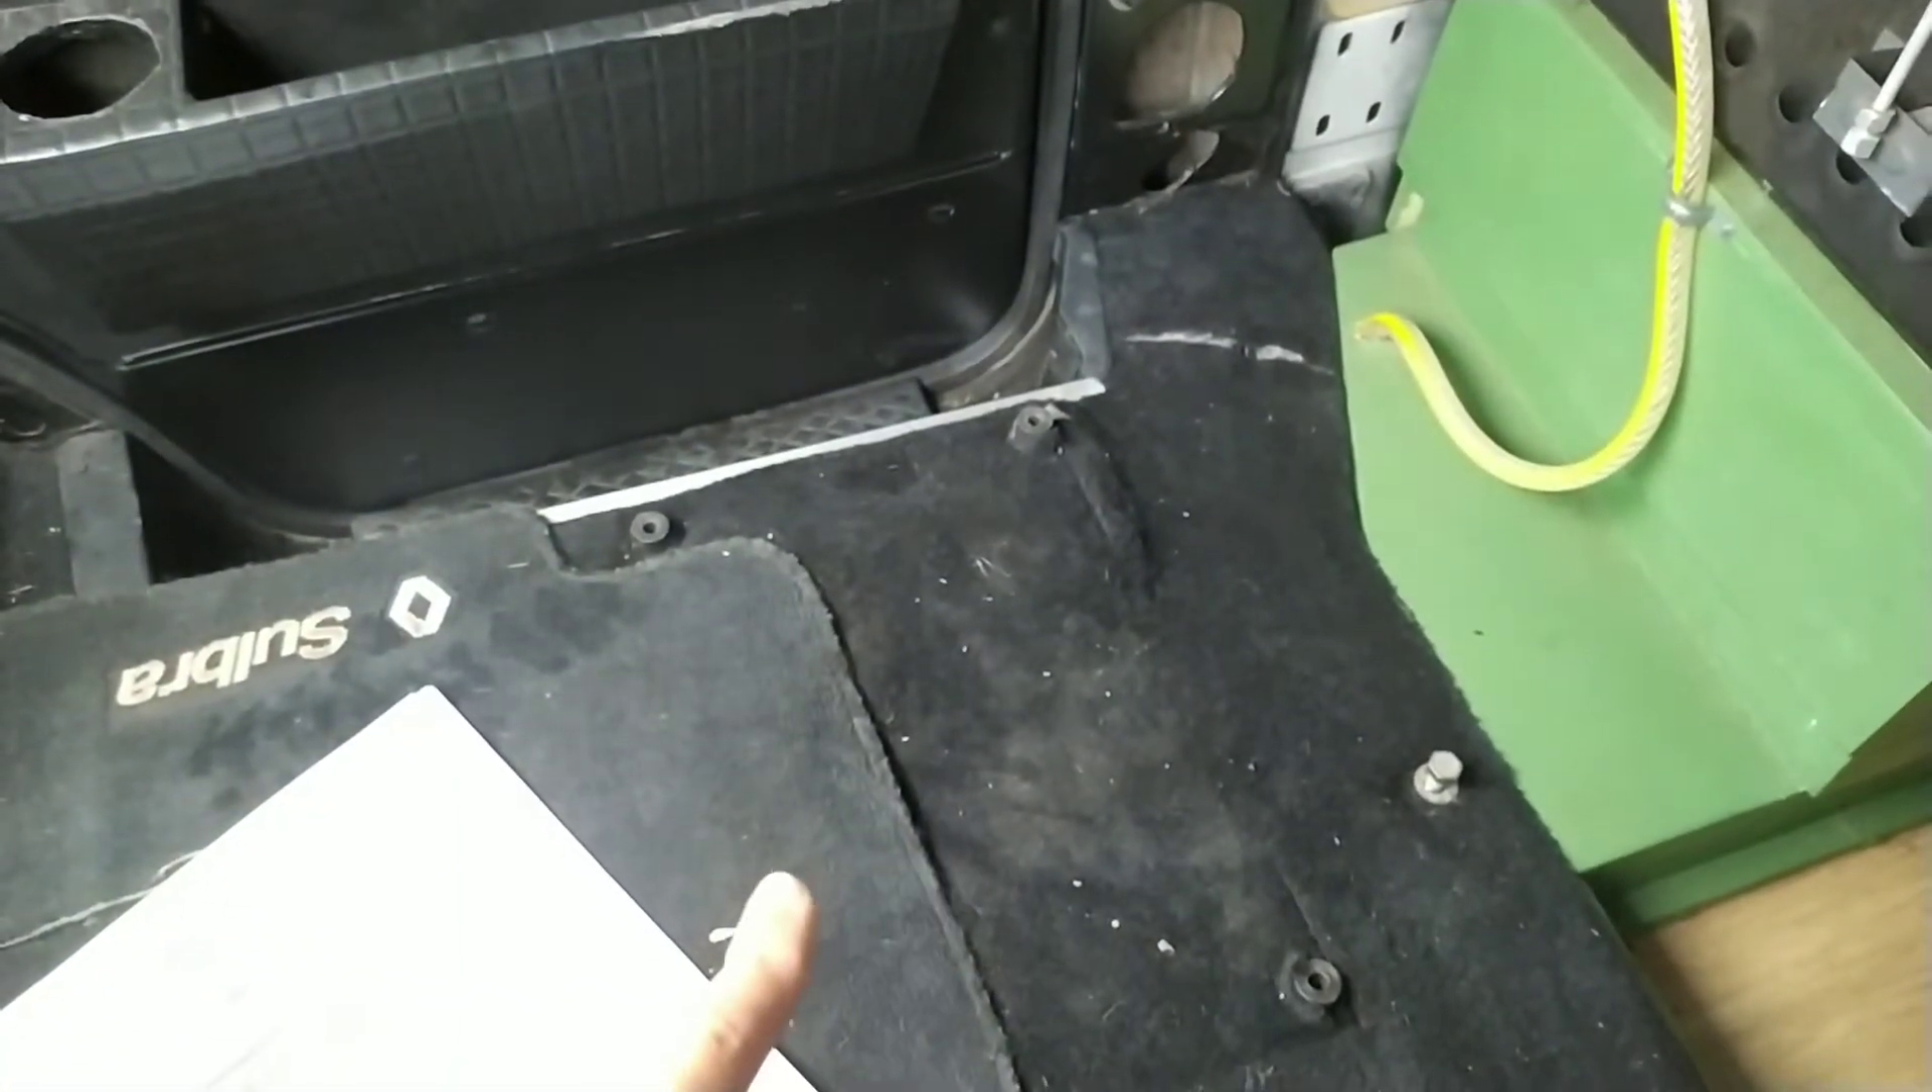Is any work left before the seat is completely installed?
Yes.